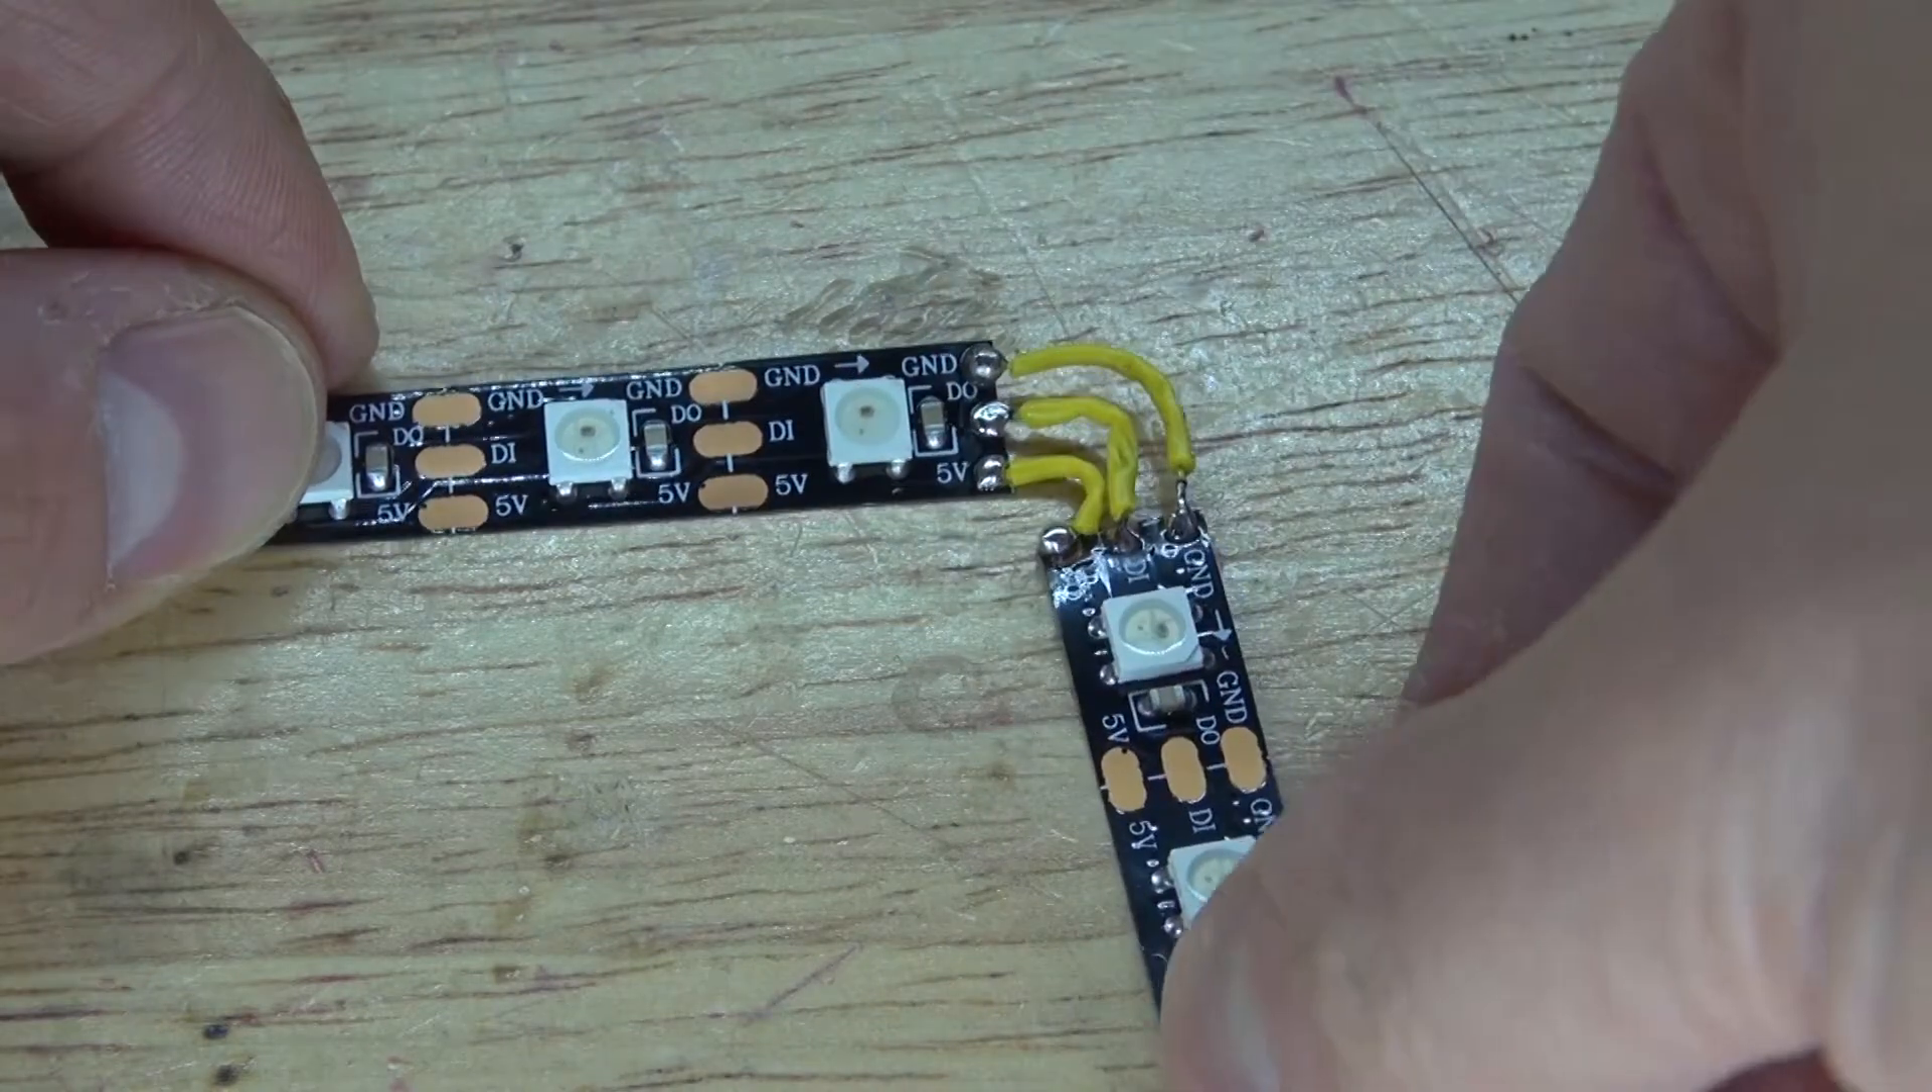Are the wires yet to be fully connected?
No.